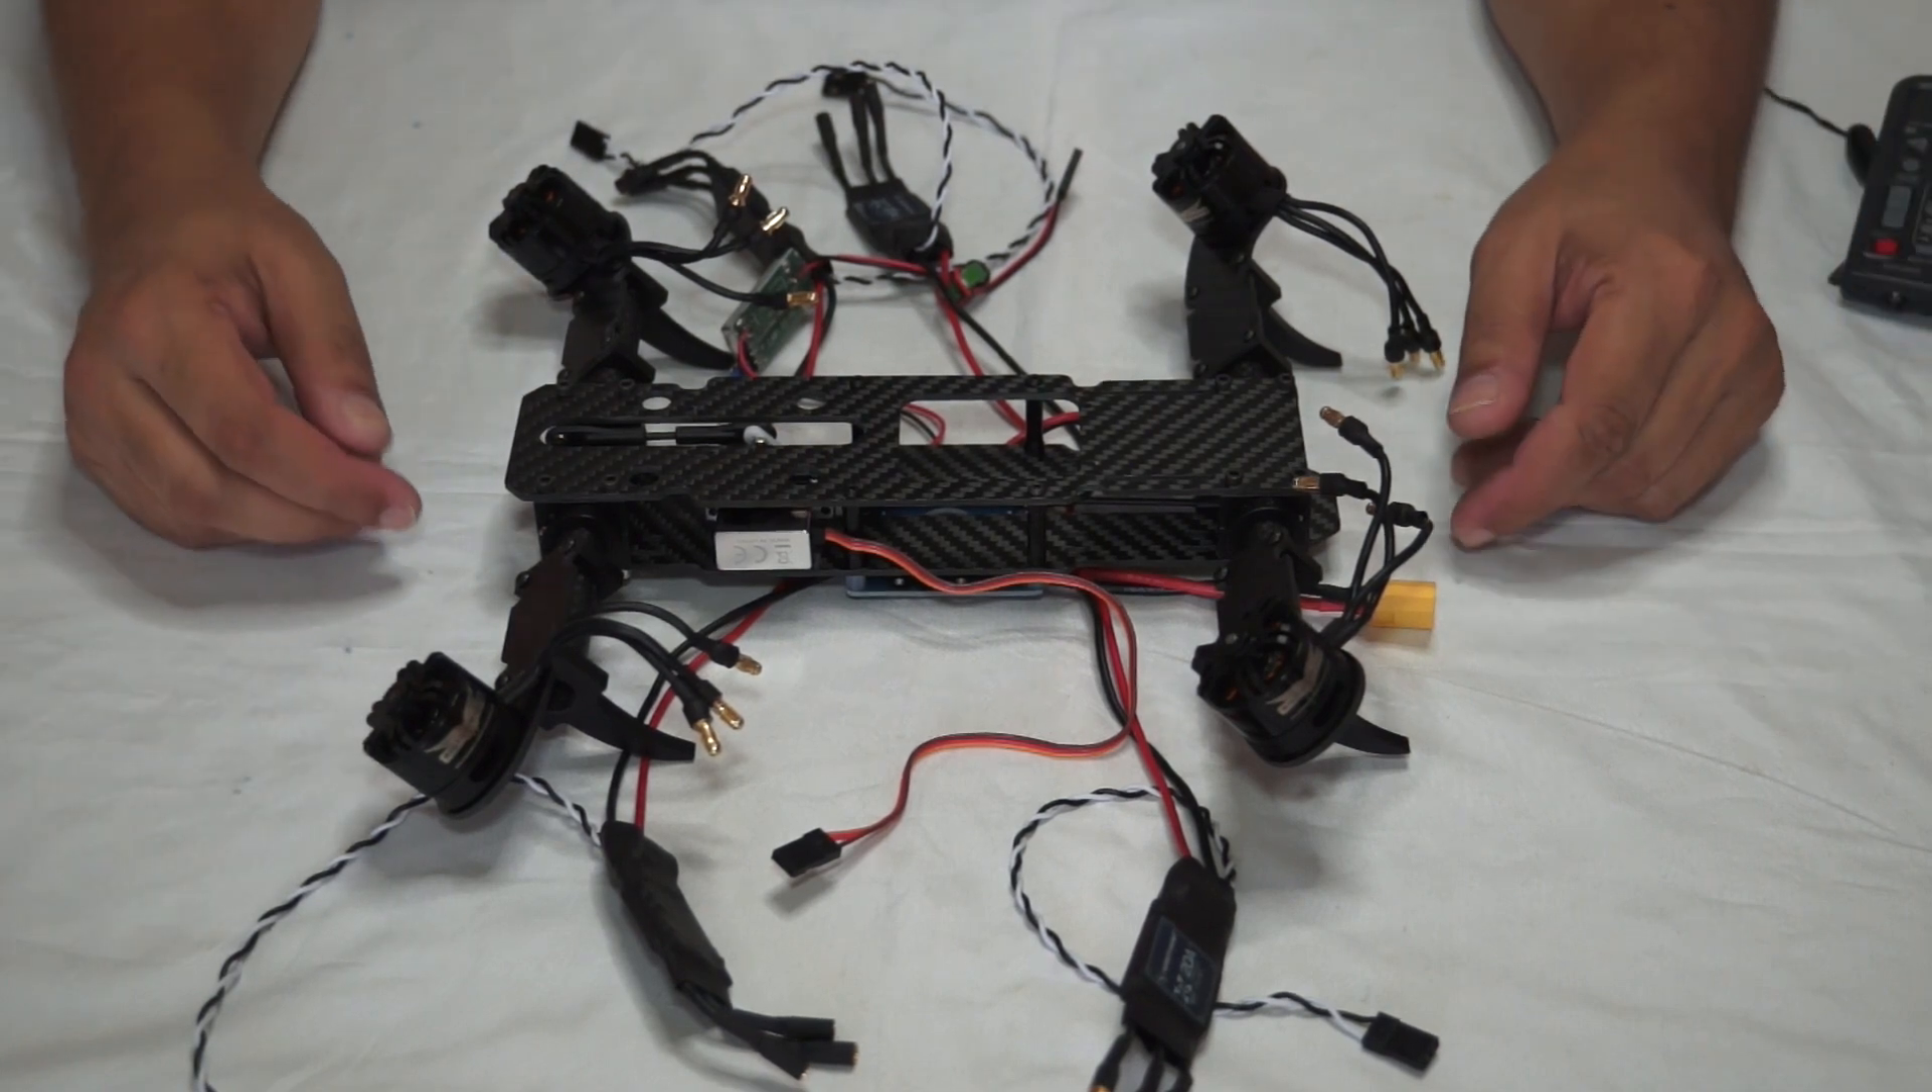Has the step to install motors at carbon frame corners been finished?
Yes.